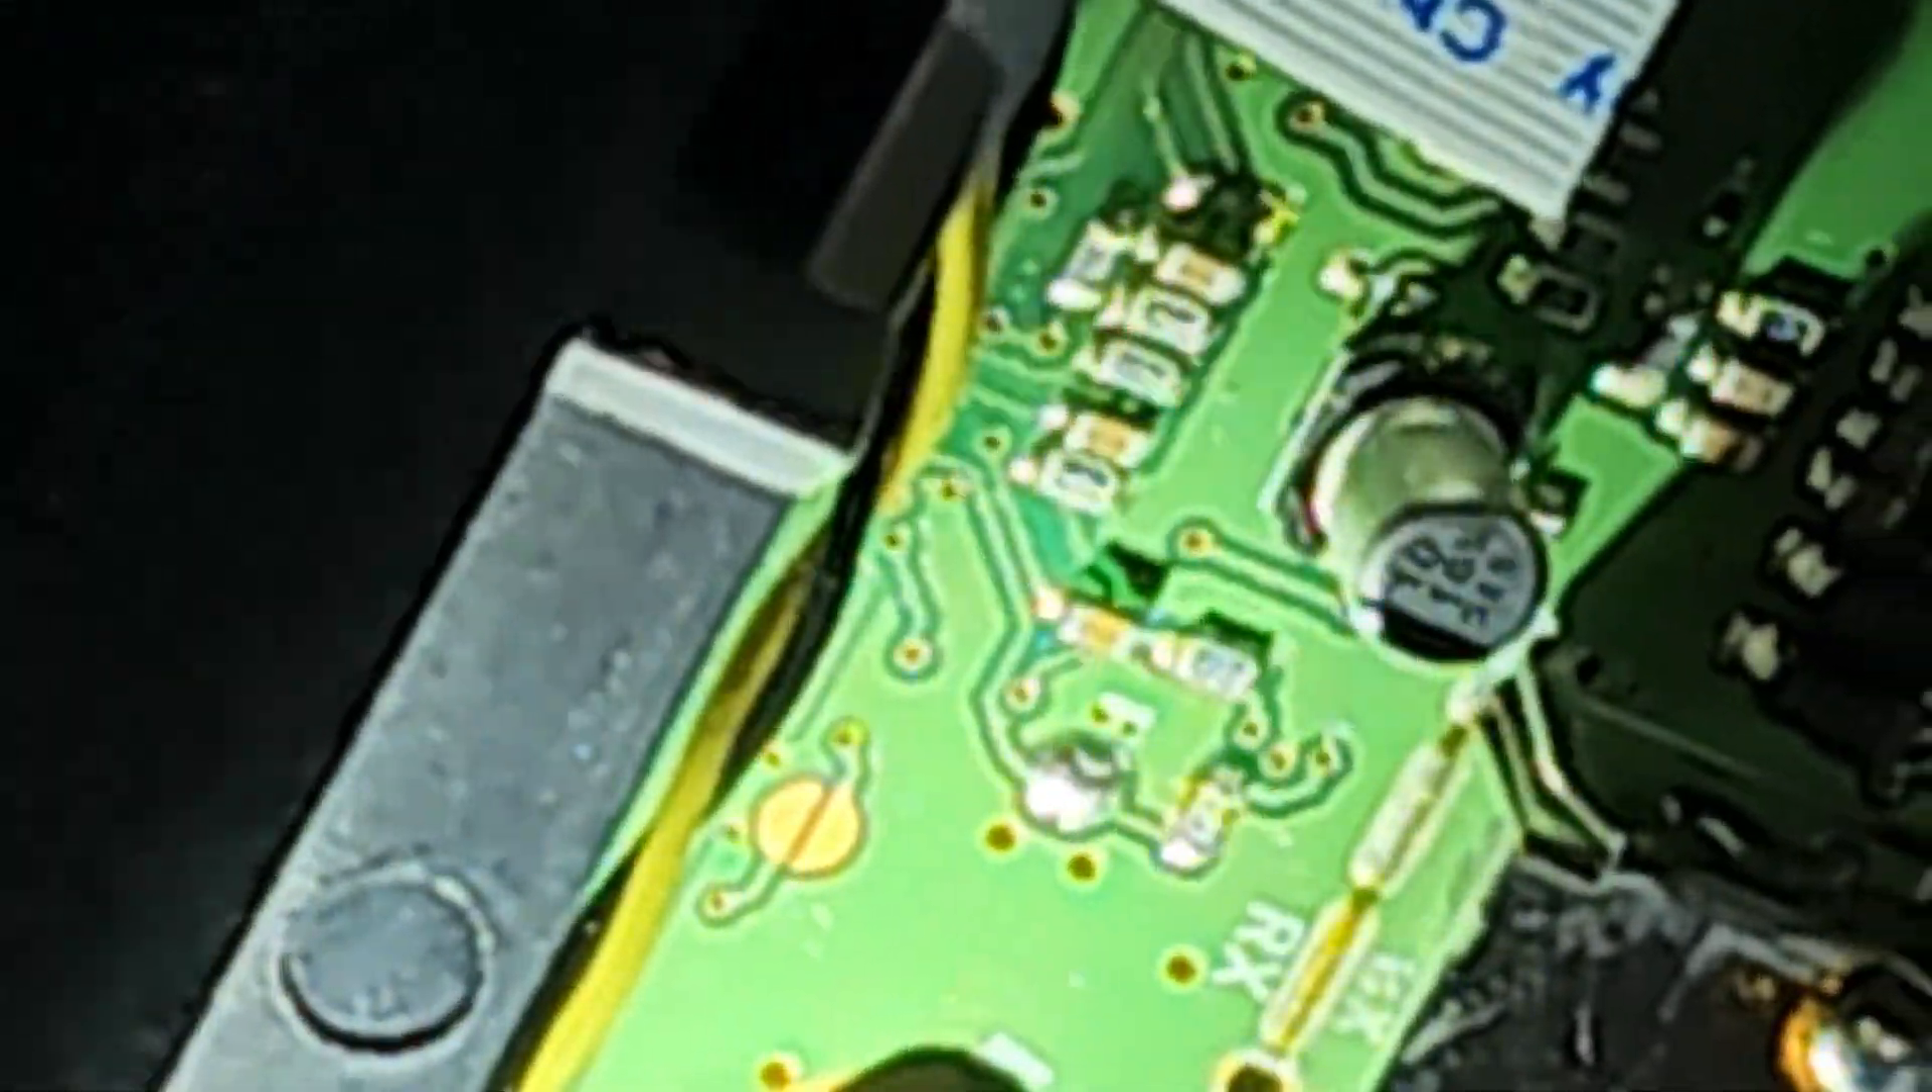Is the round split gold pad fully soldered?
No.